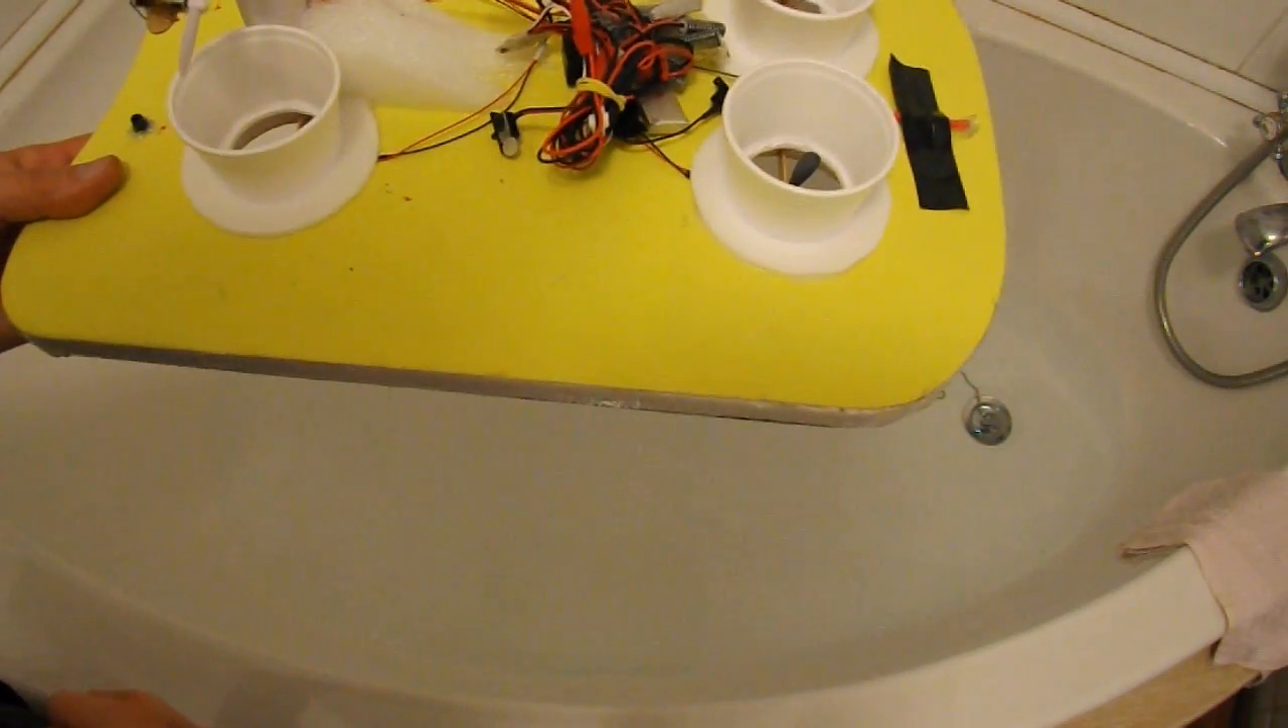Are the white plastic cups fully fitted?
Yes.